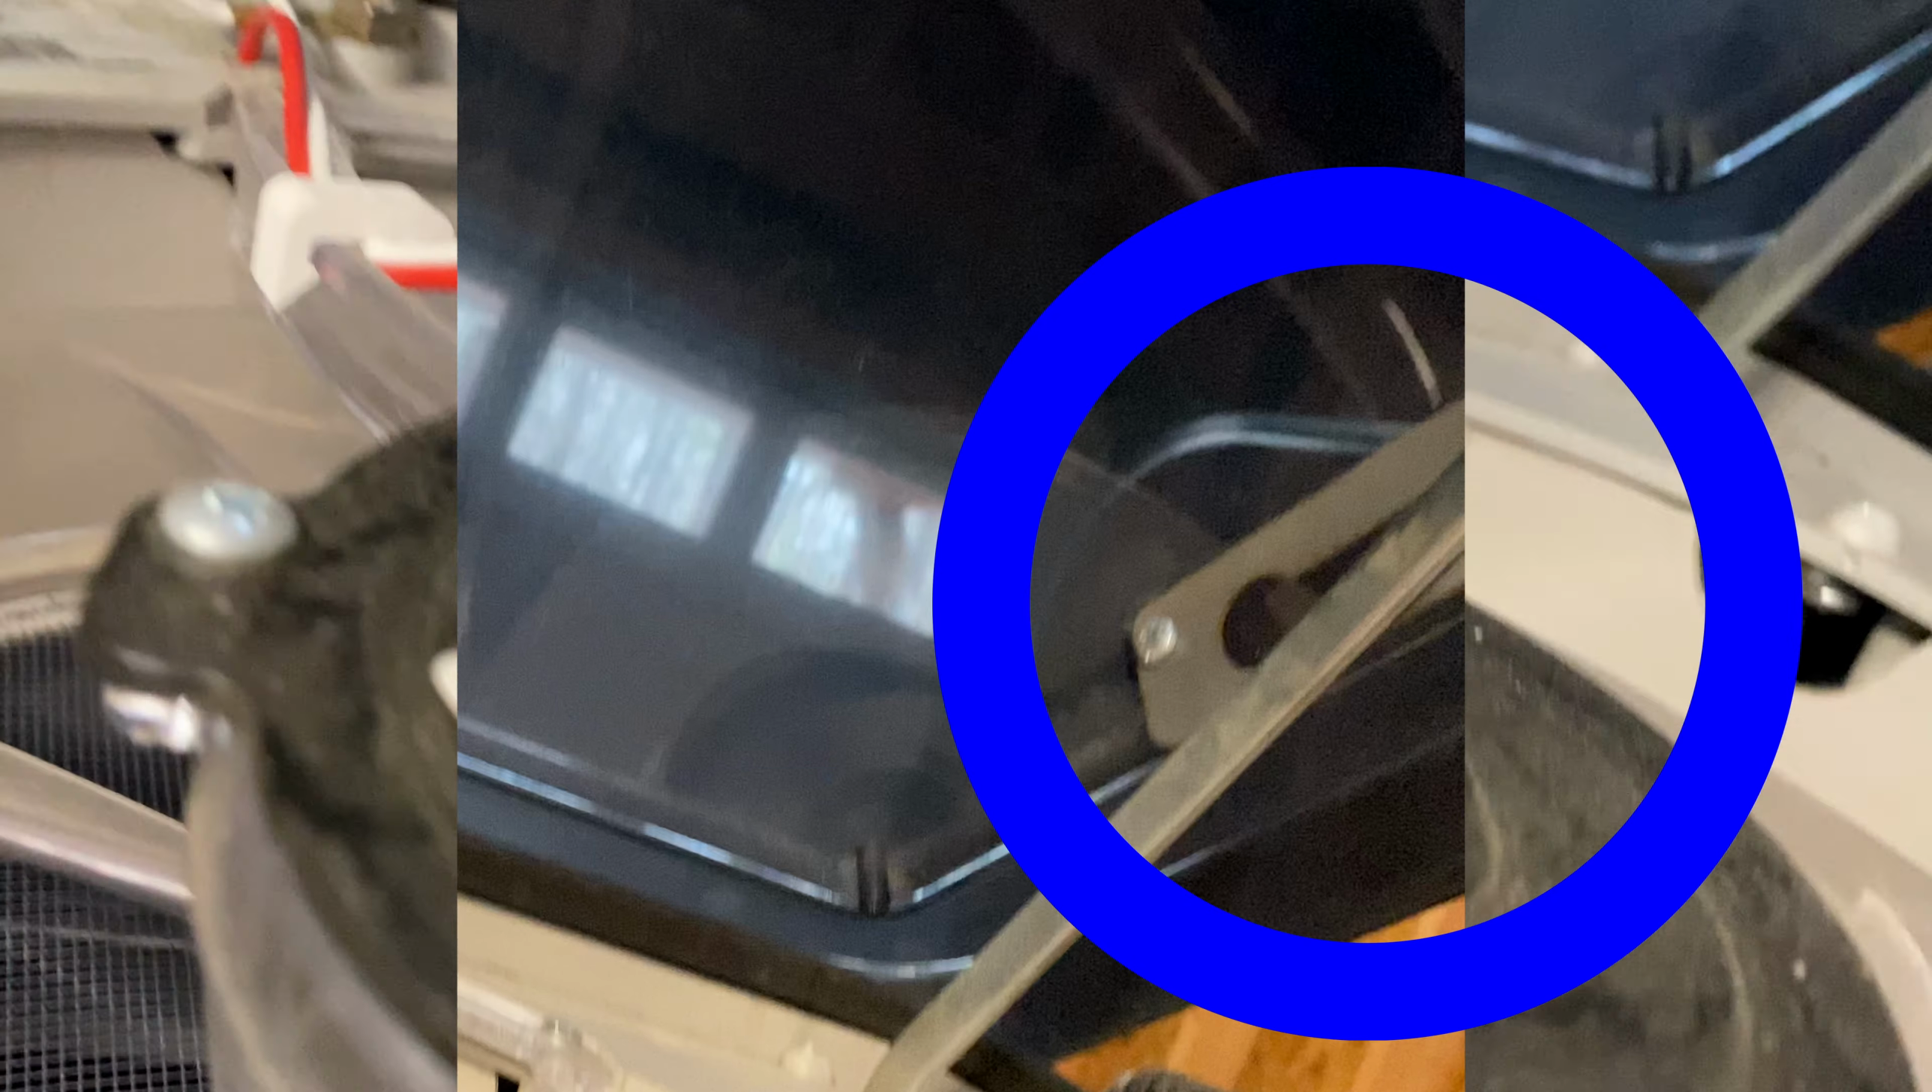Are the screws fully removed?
No.